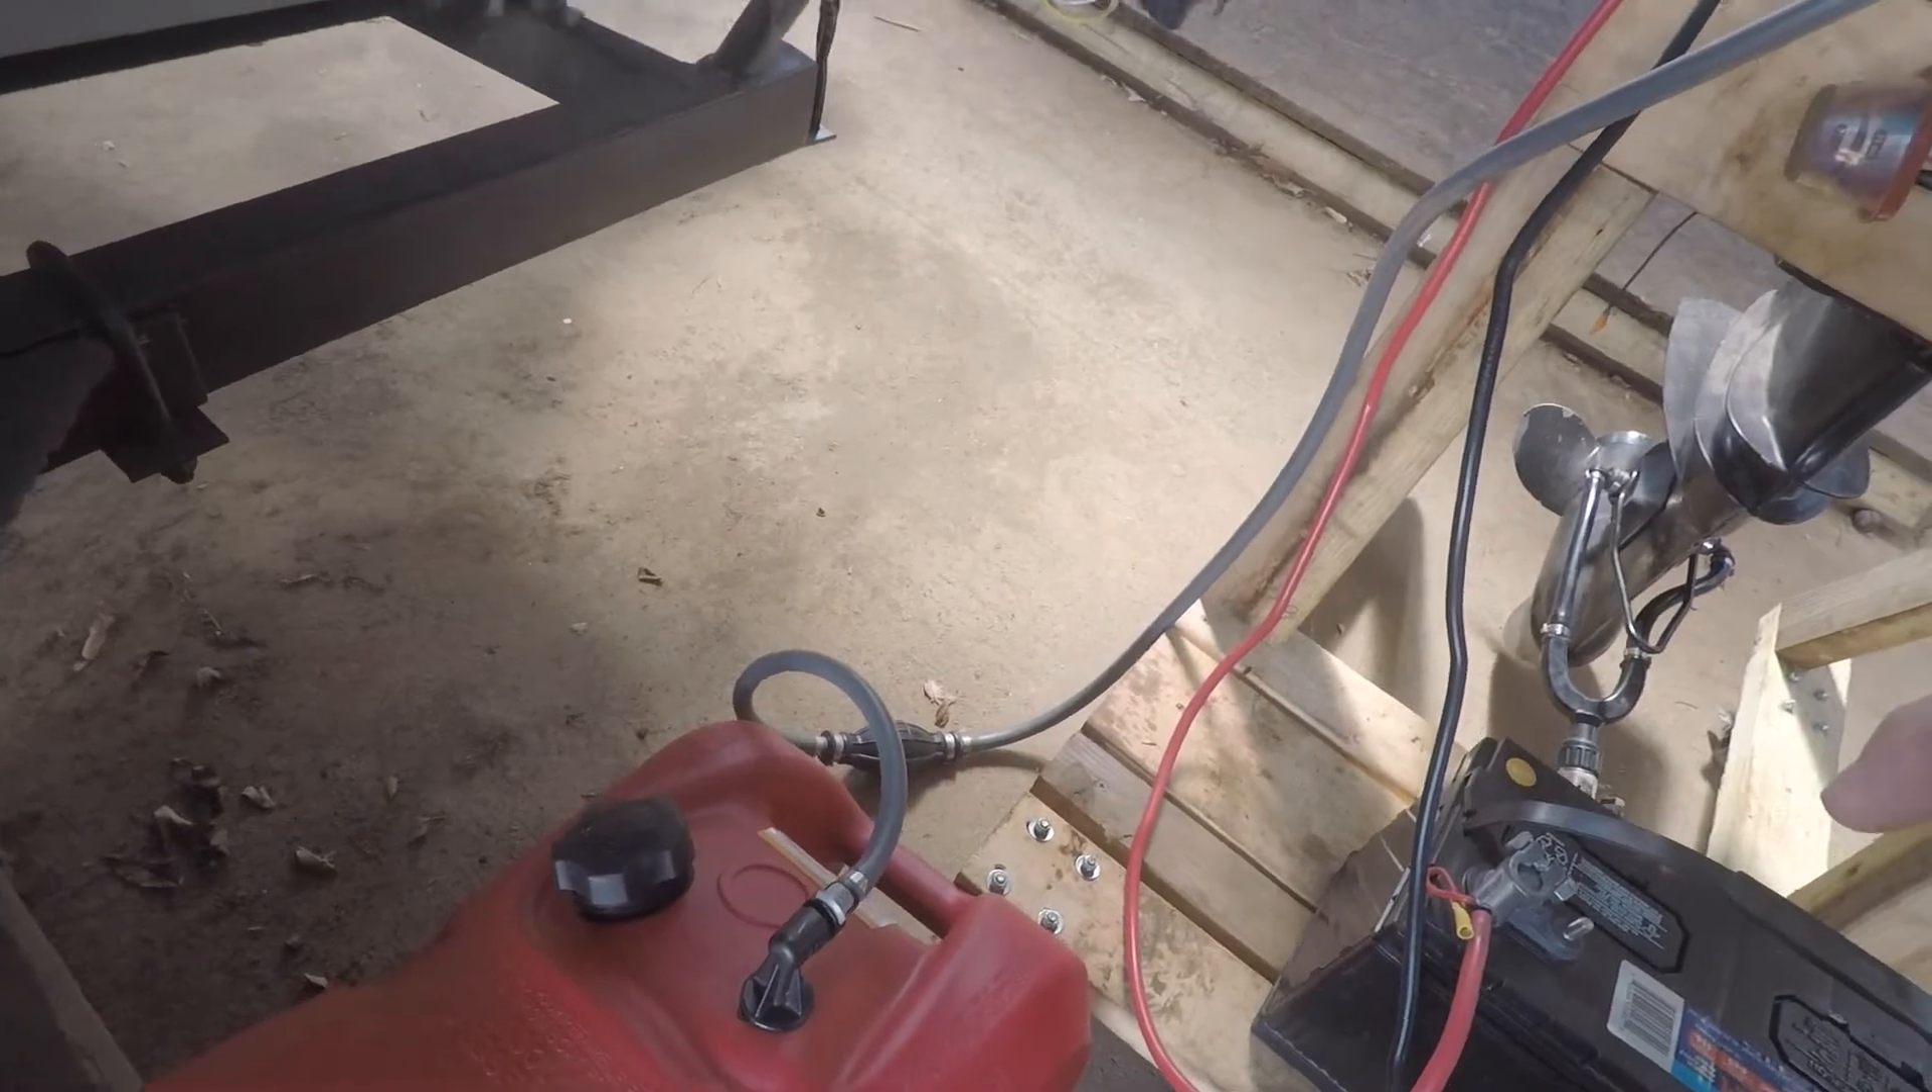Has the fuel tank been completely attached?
Yes.